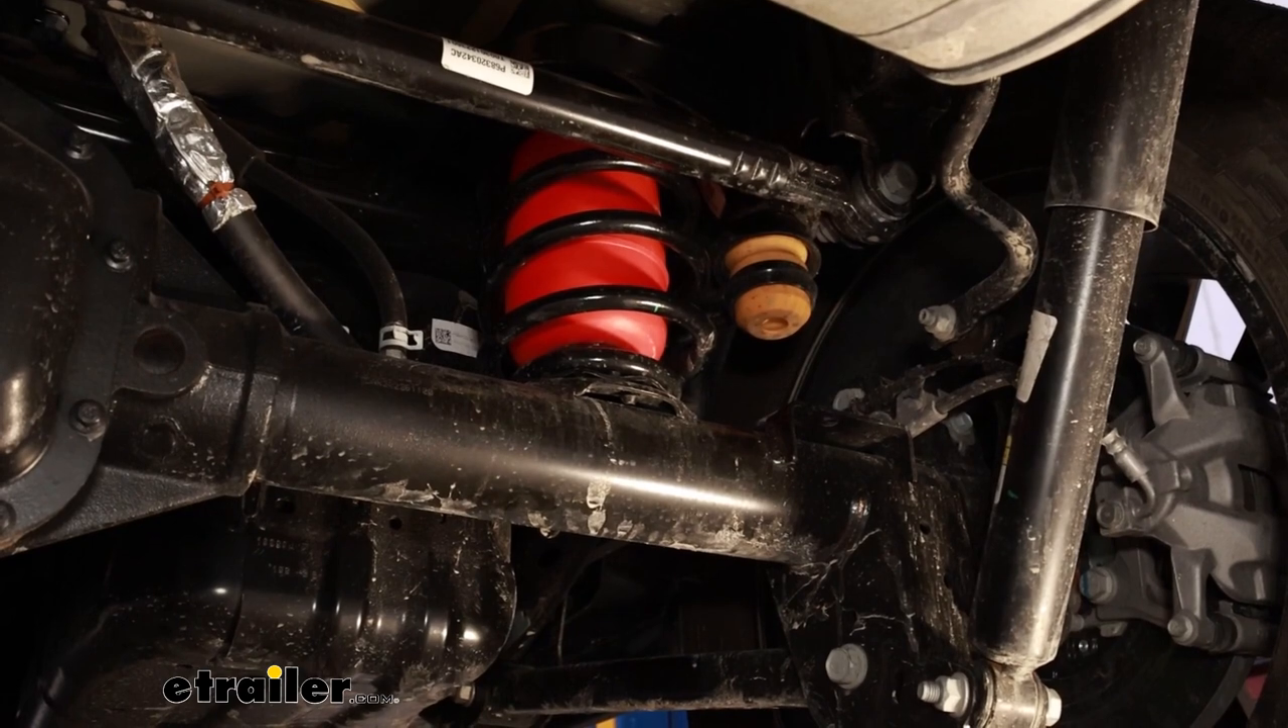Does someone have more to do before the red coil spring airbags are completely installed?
No.